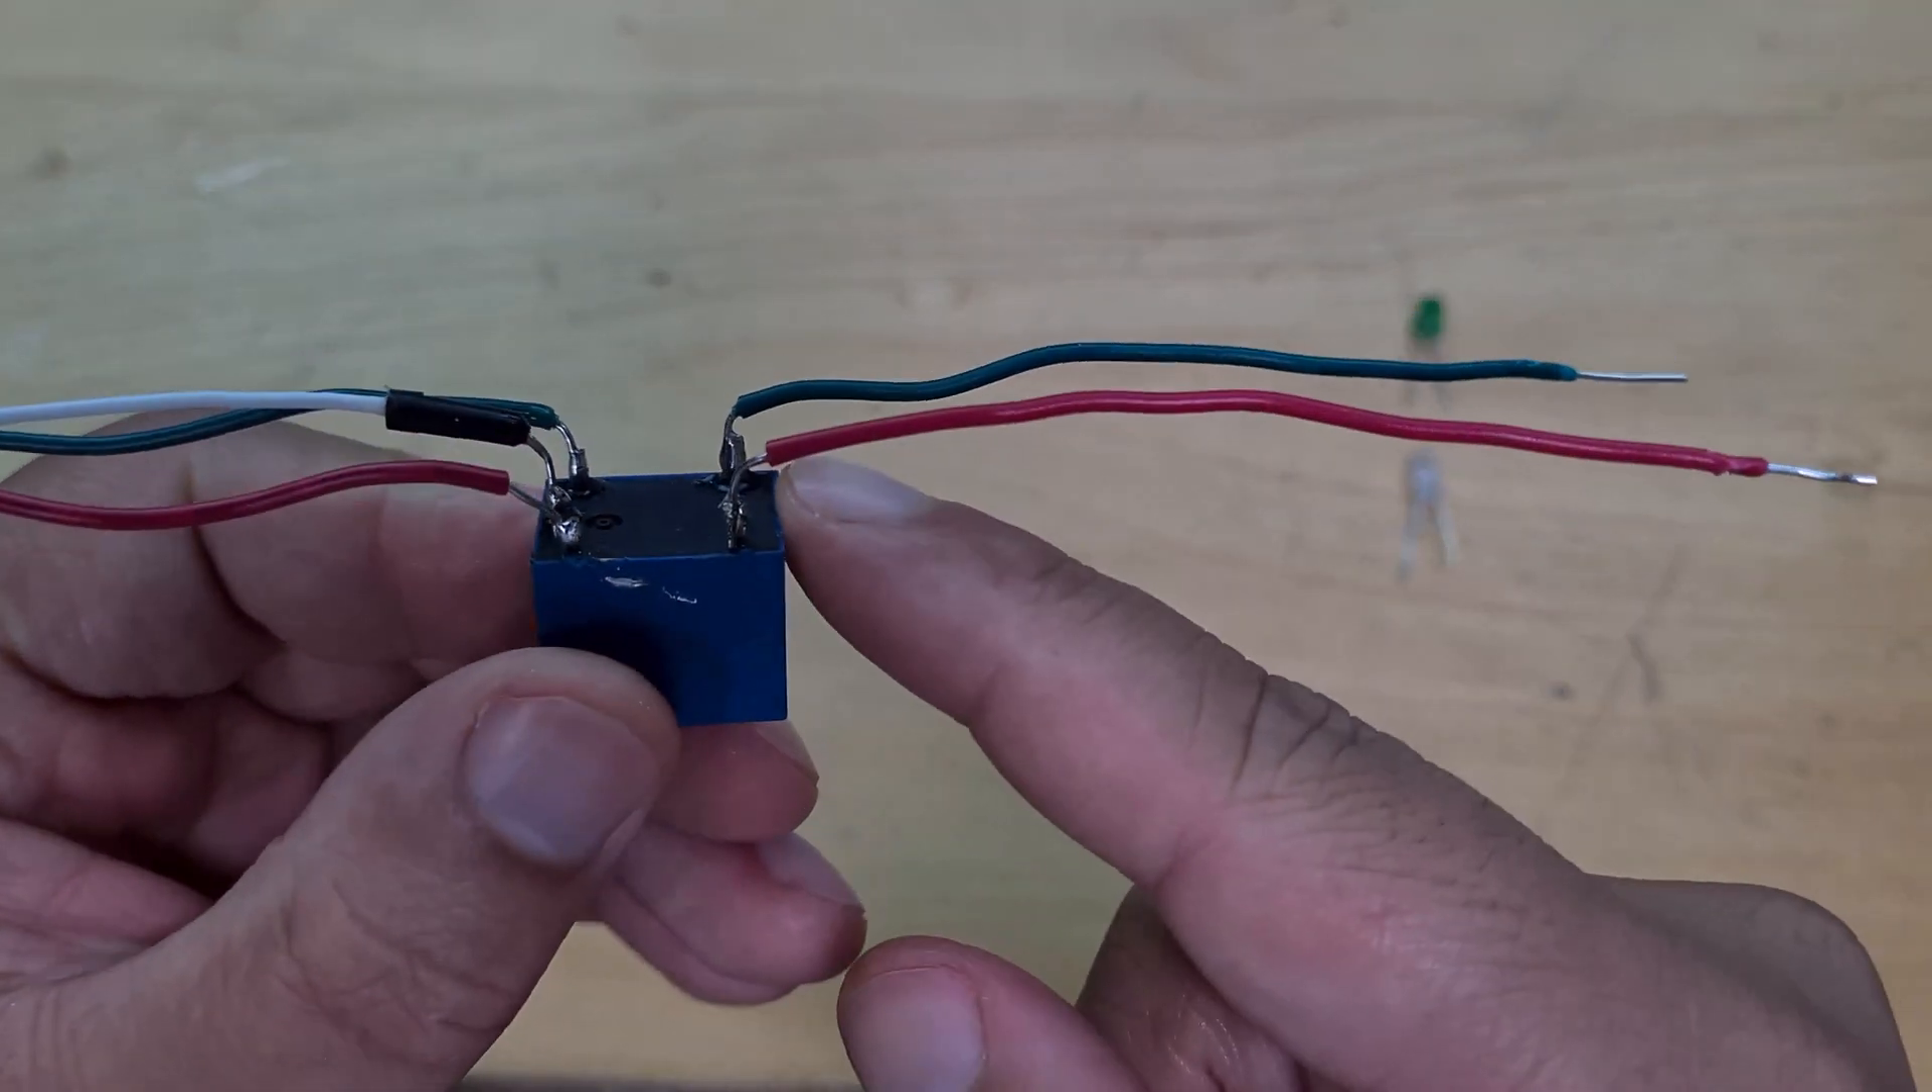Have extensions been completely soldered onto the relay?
Yes.